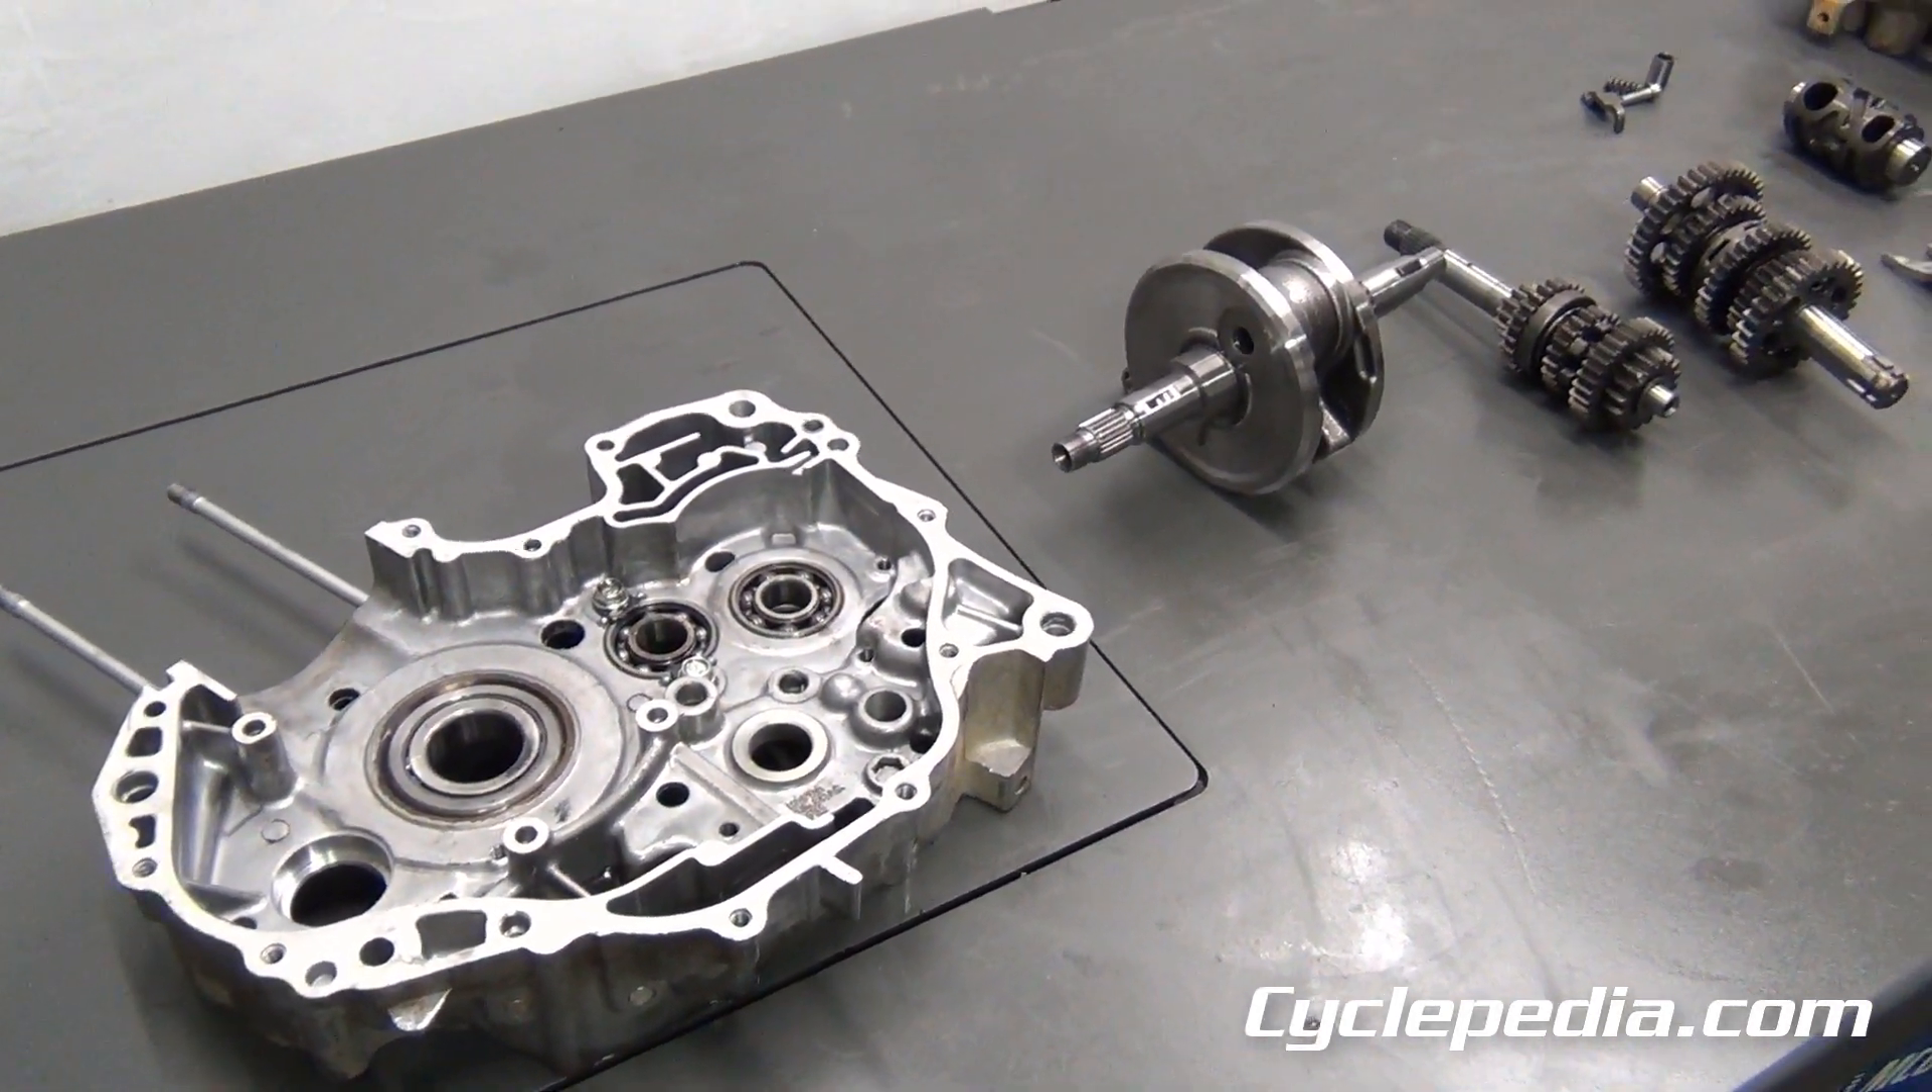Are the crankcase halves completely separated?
Yes.